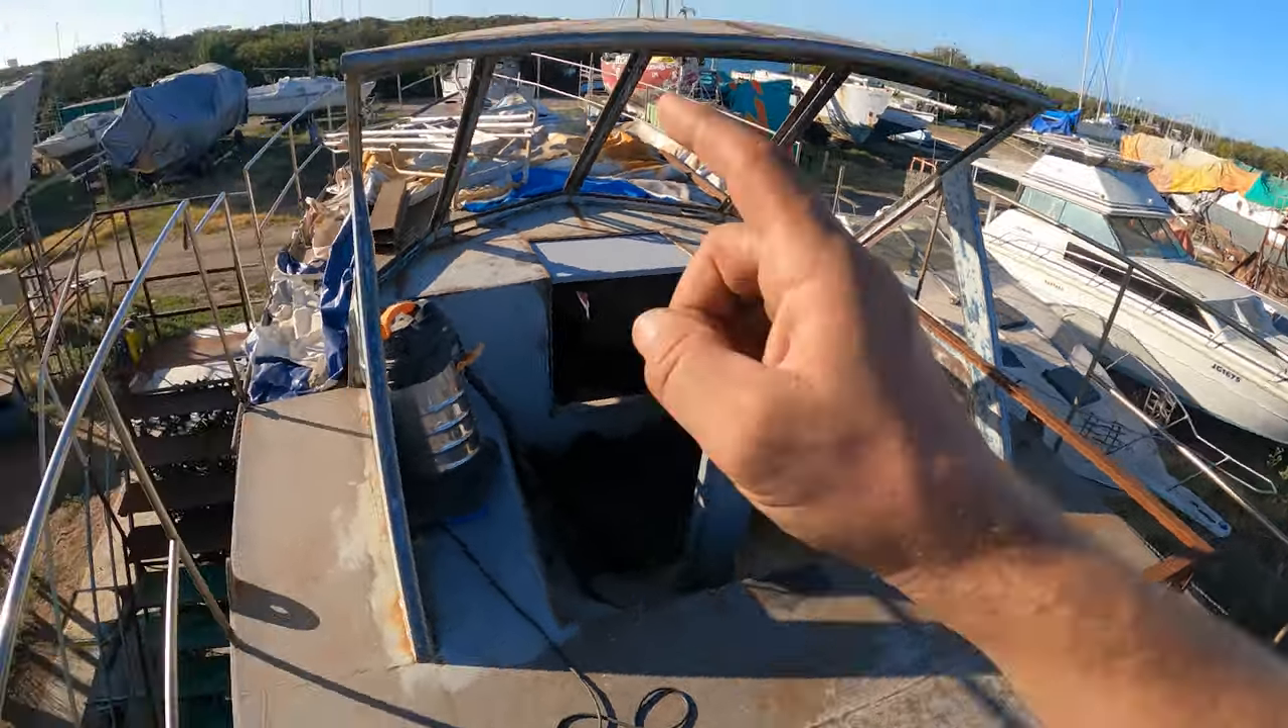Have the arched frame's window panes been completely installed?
No.